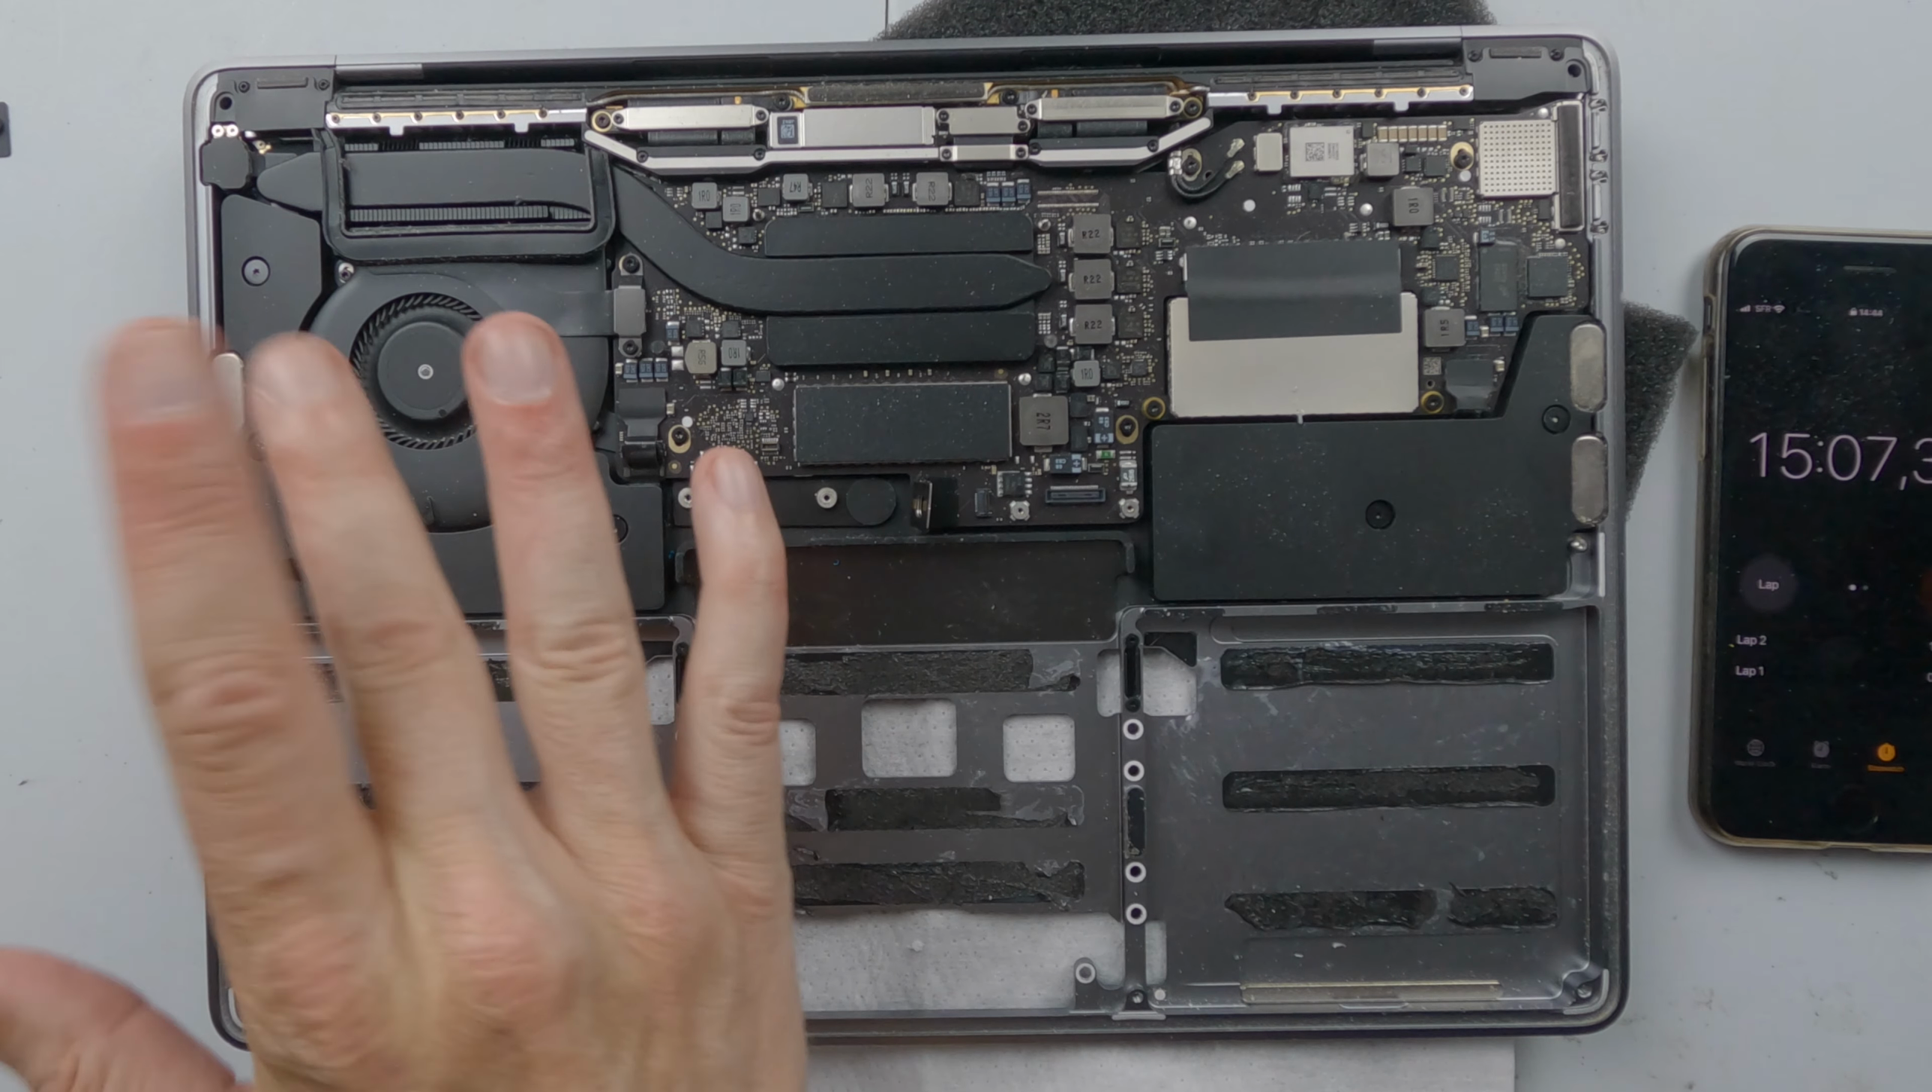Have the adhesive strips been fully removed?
No.